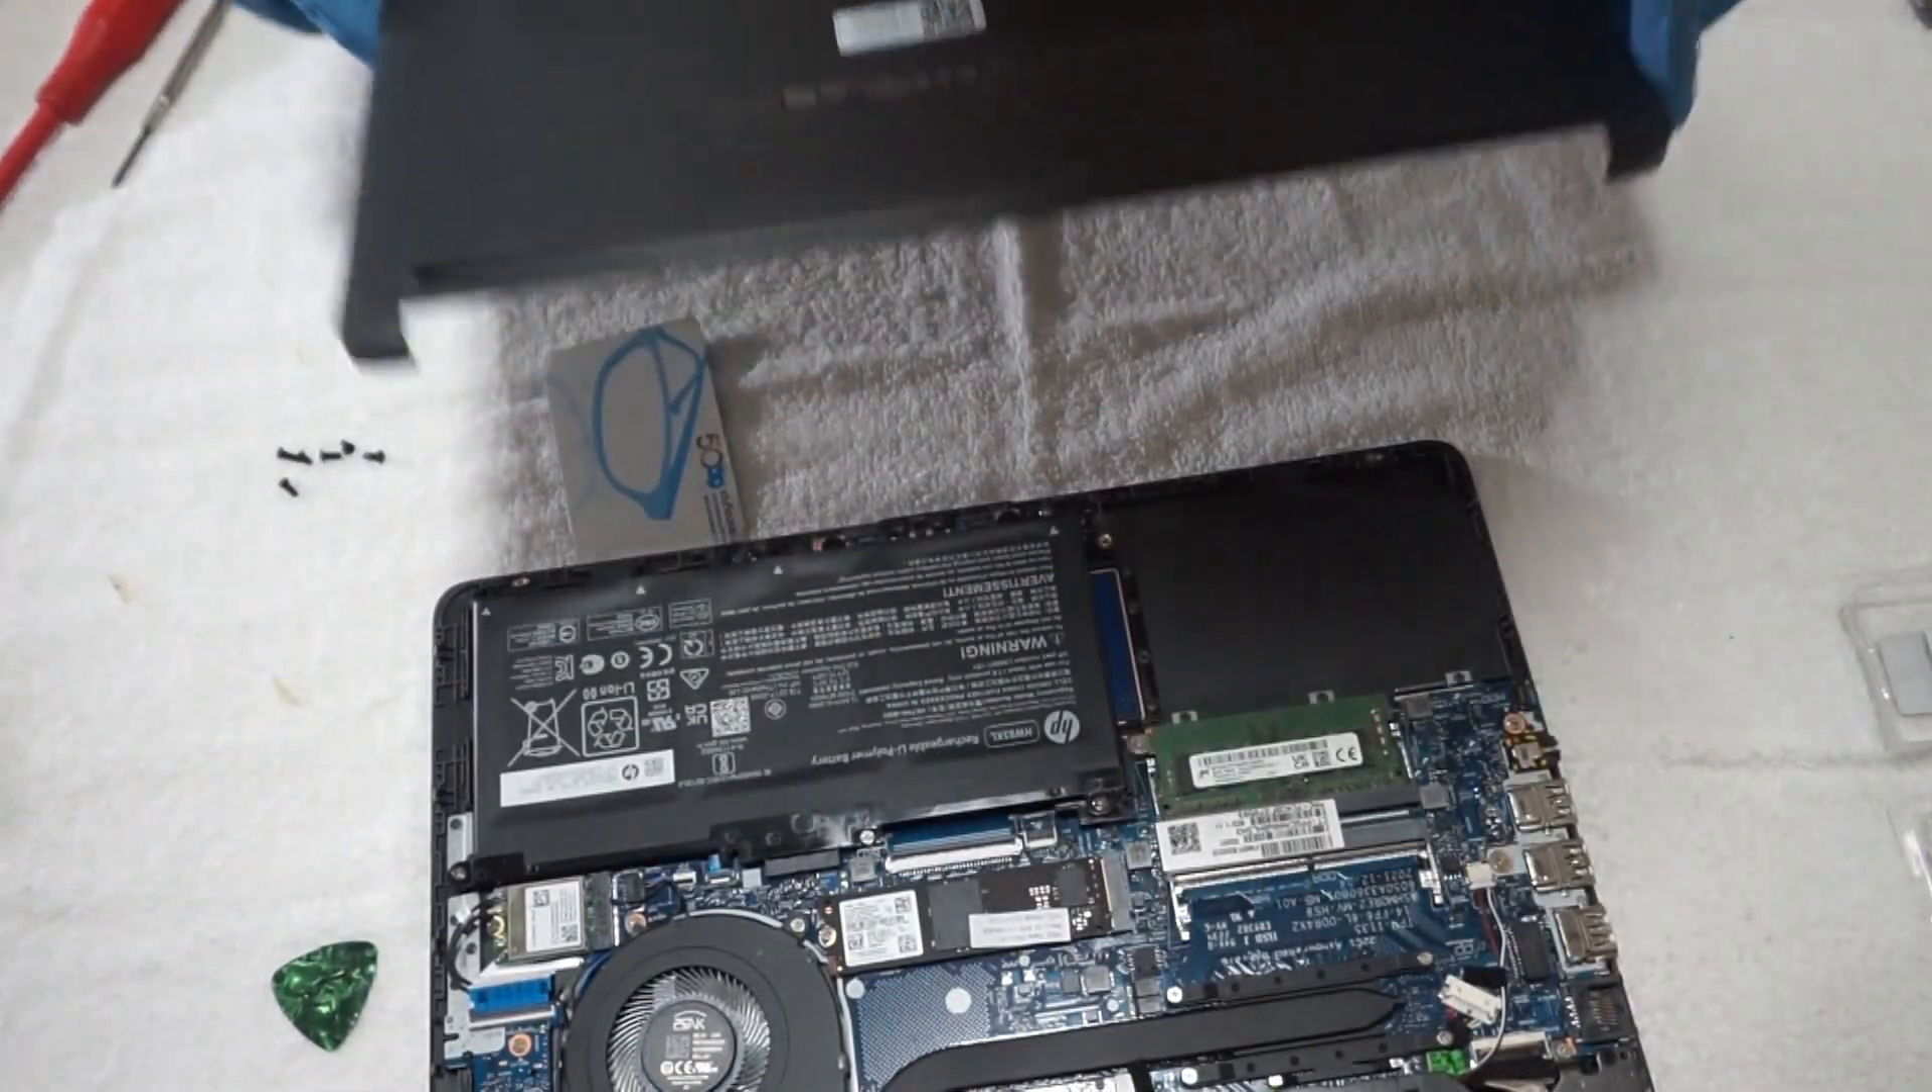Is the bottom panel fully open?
Yes.